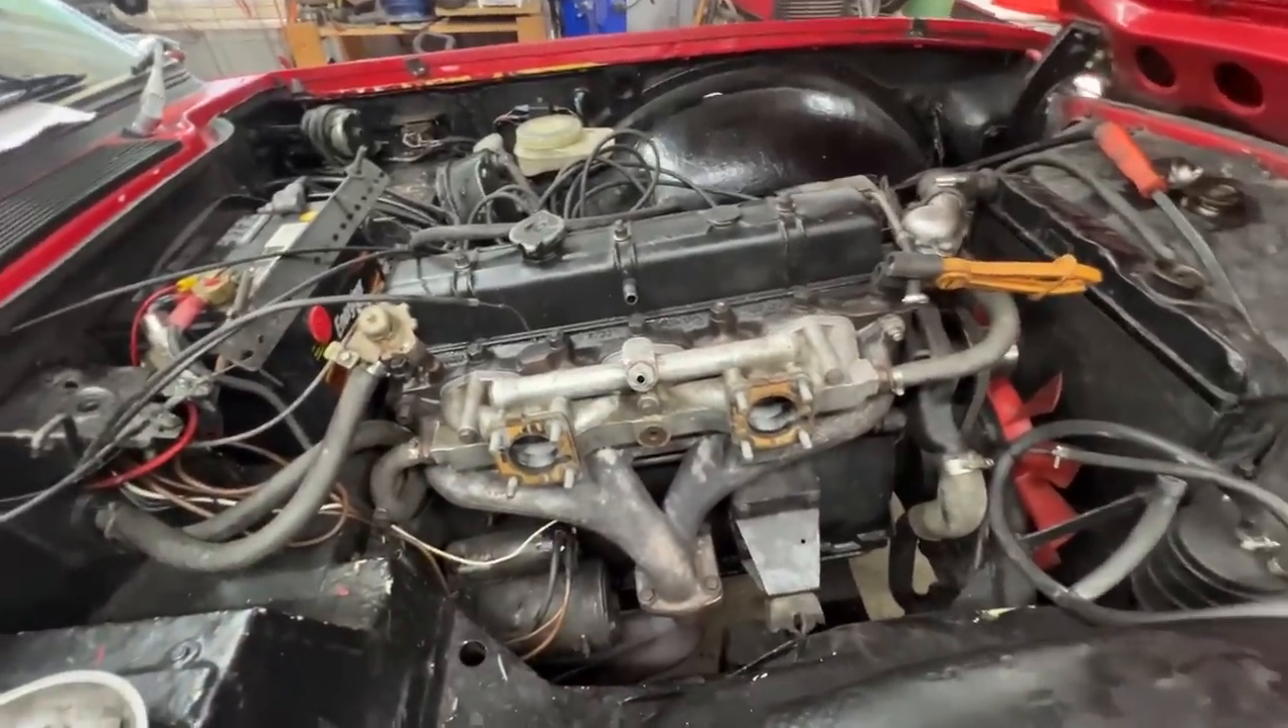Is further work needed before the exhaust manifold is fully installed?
No.